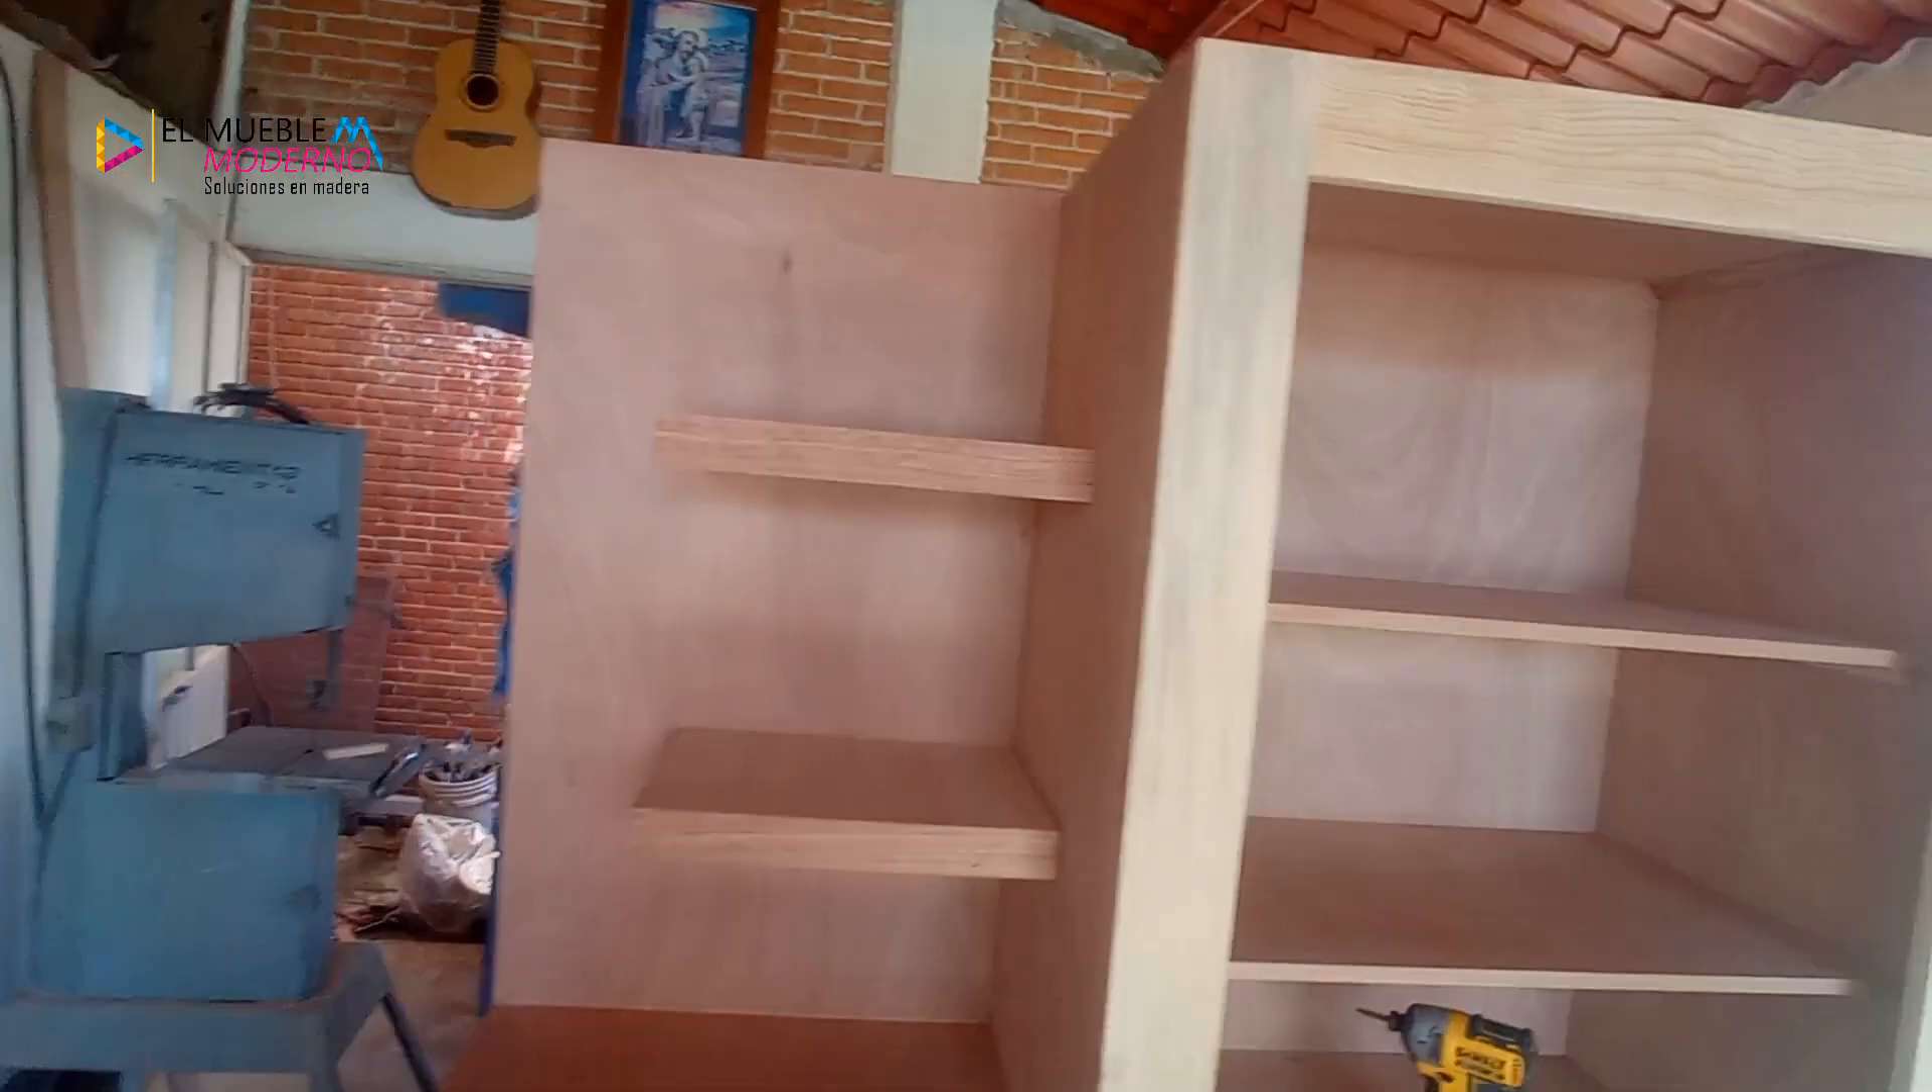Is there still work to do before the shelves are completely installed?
No.